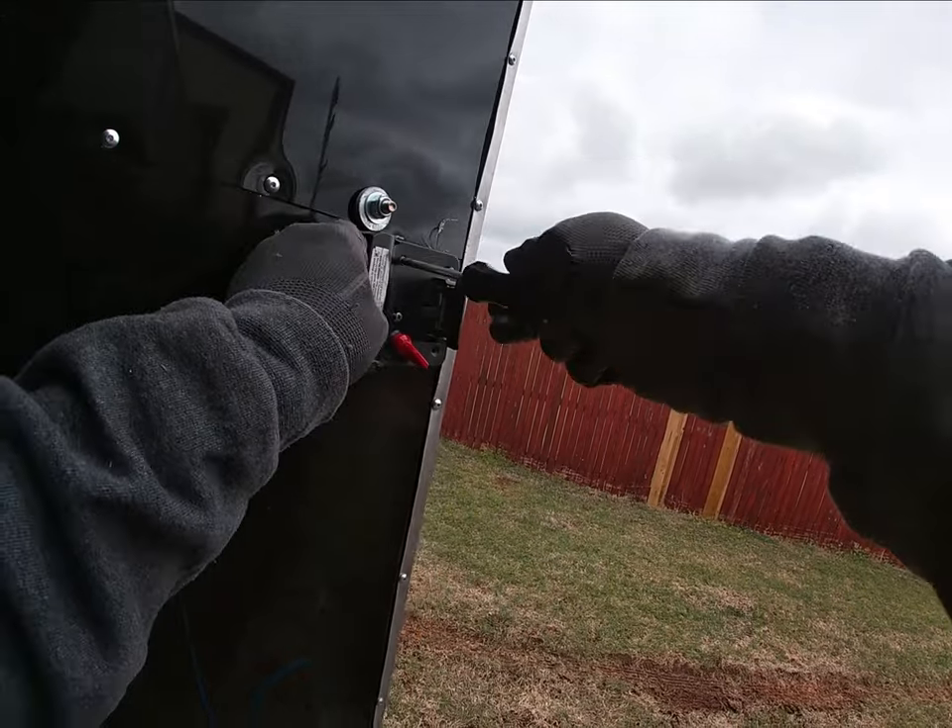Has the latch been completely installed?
No.